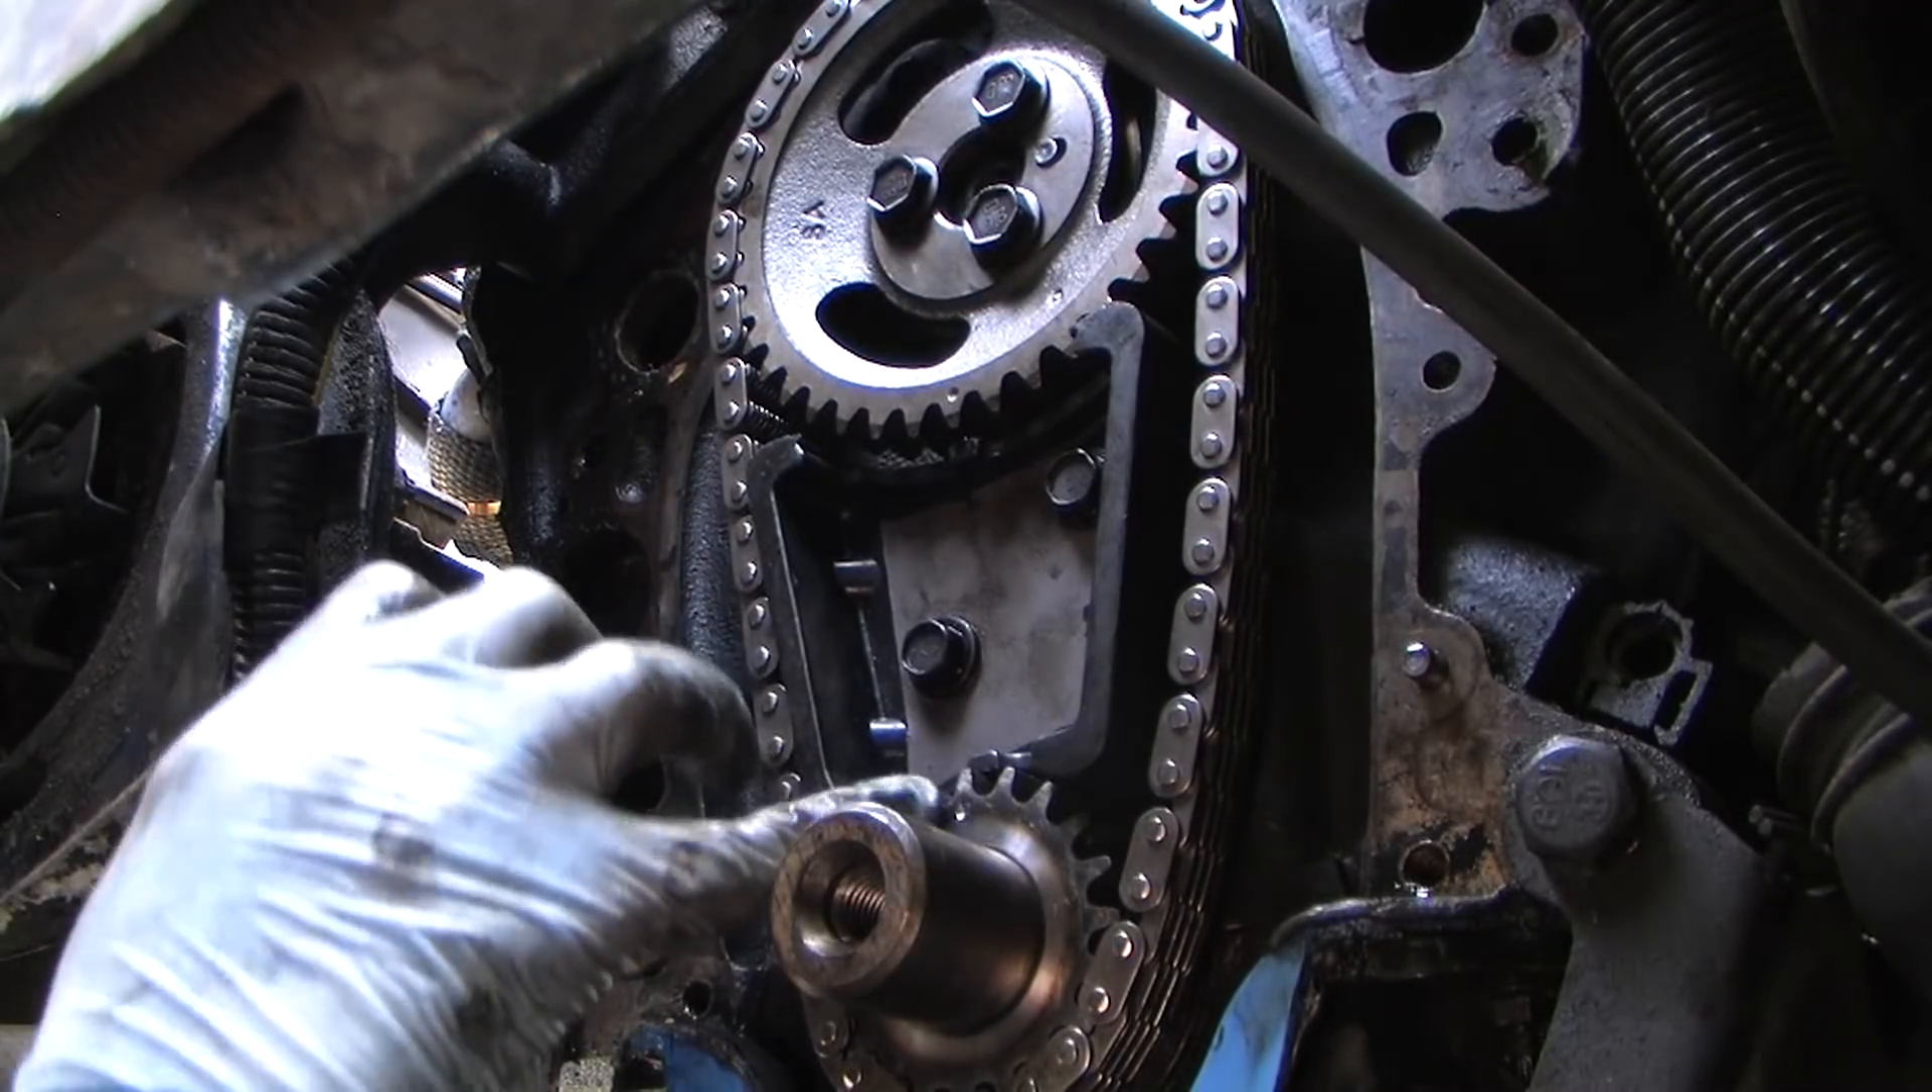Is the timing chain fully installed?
Yes.